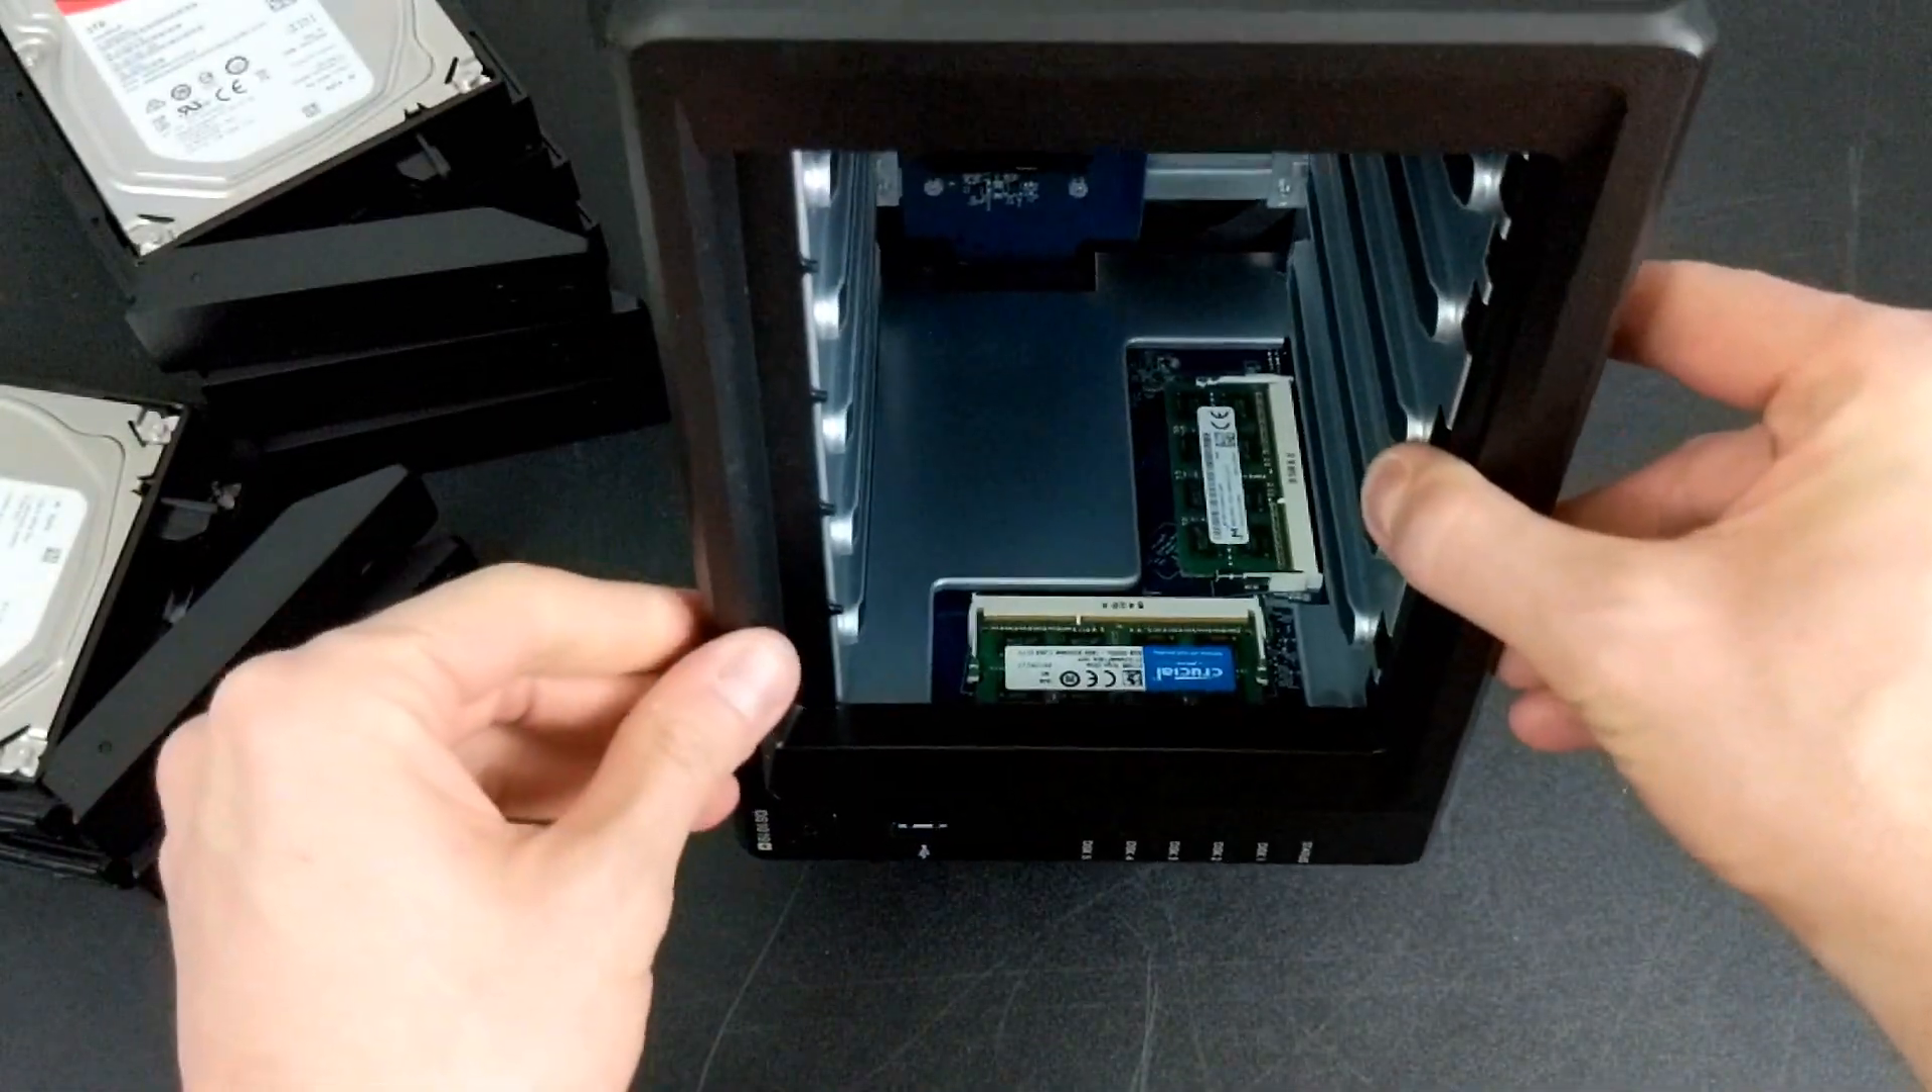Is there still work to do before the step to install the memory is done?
No.